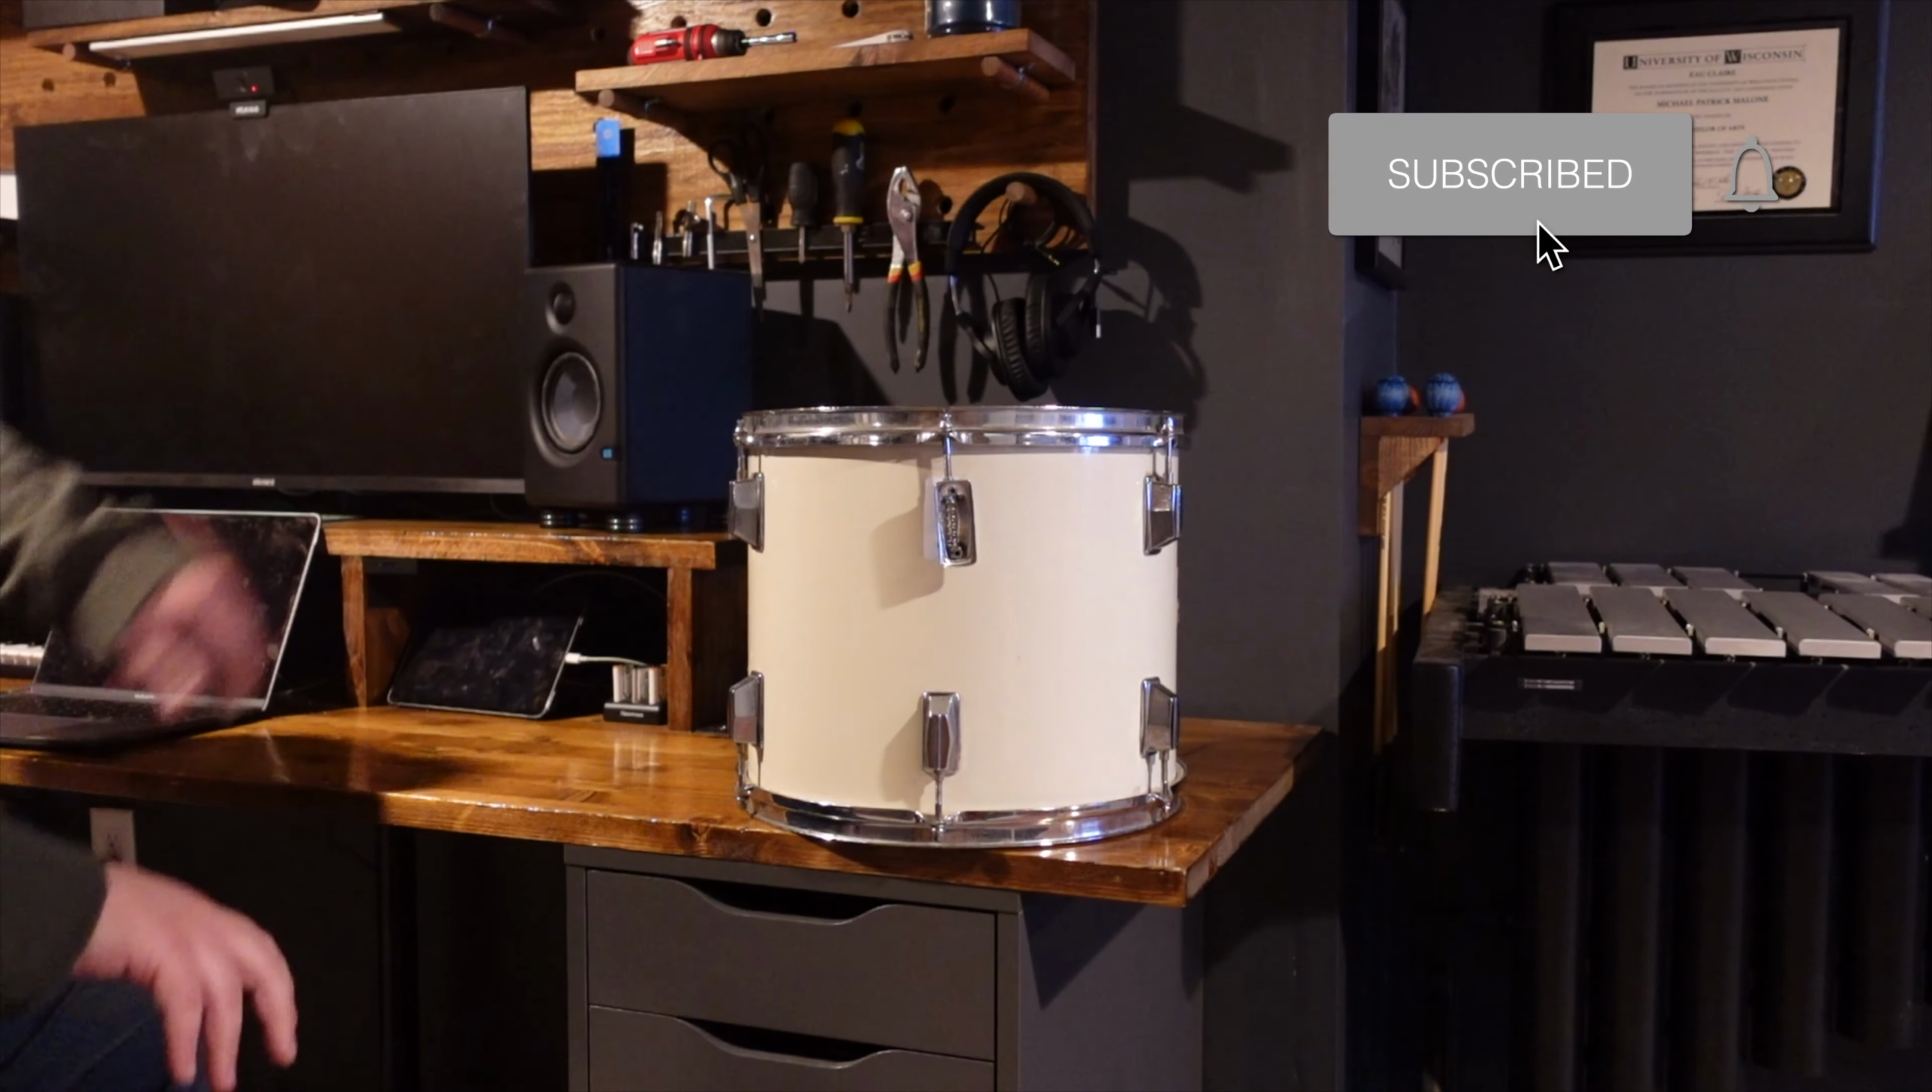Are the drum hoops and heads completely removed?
No.